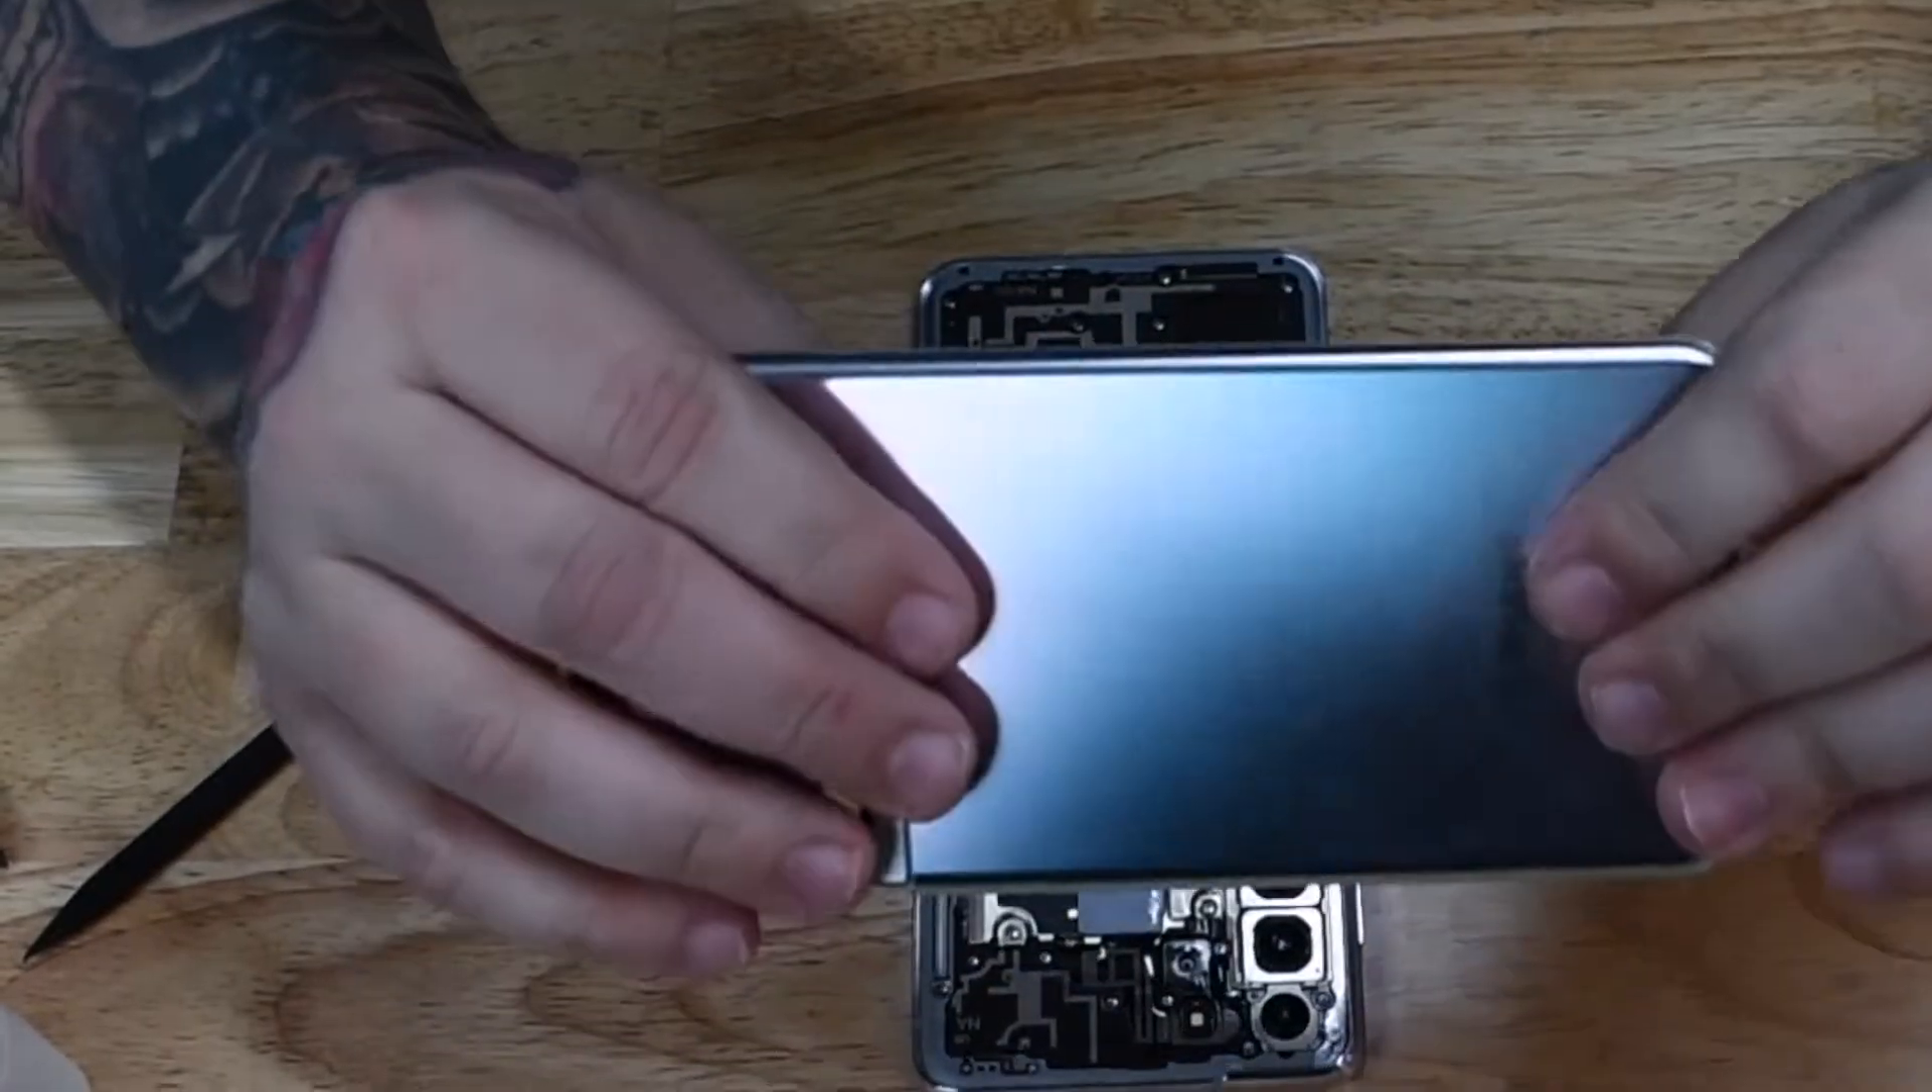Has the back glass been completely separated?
Yes.